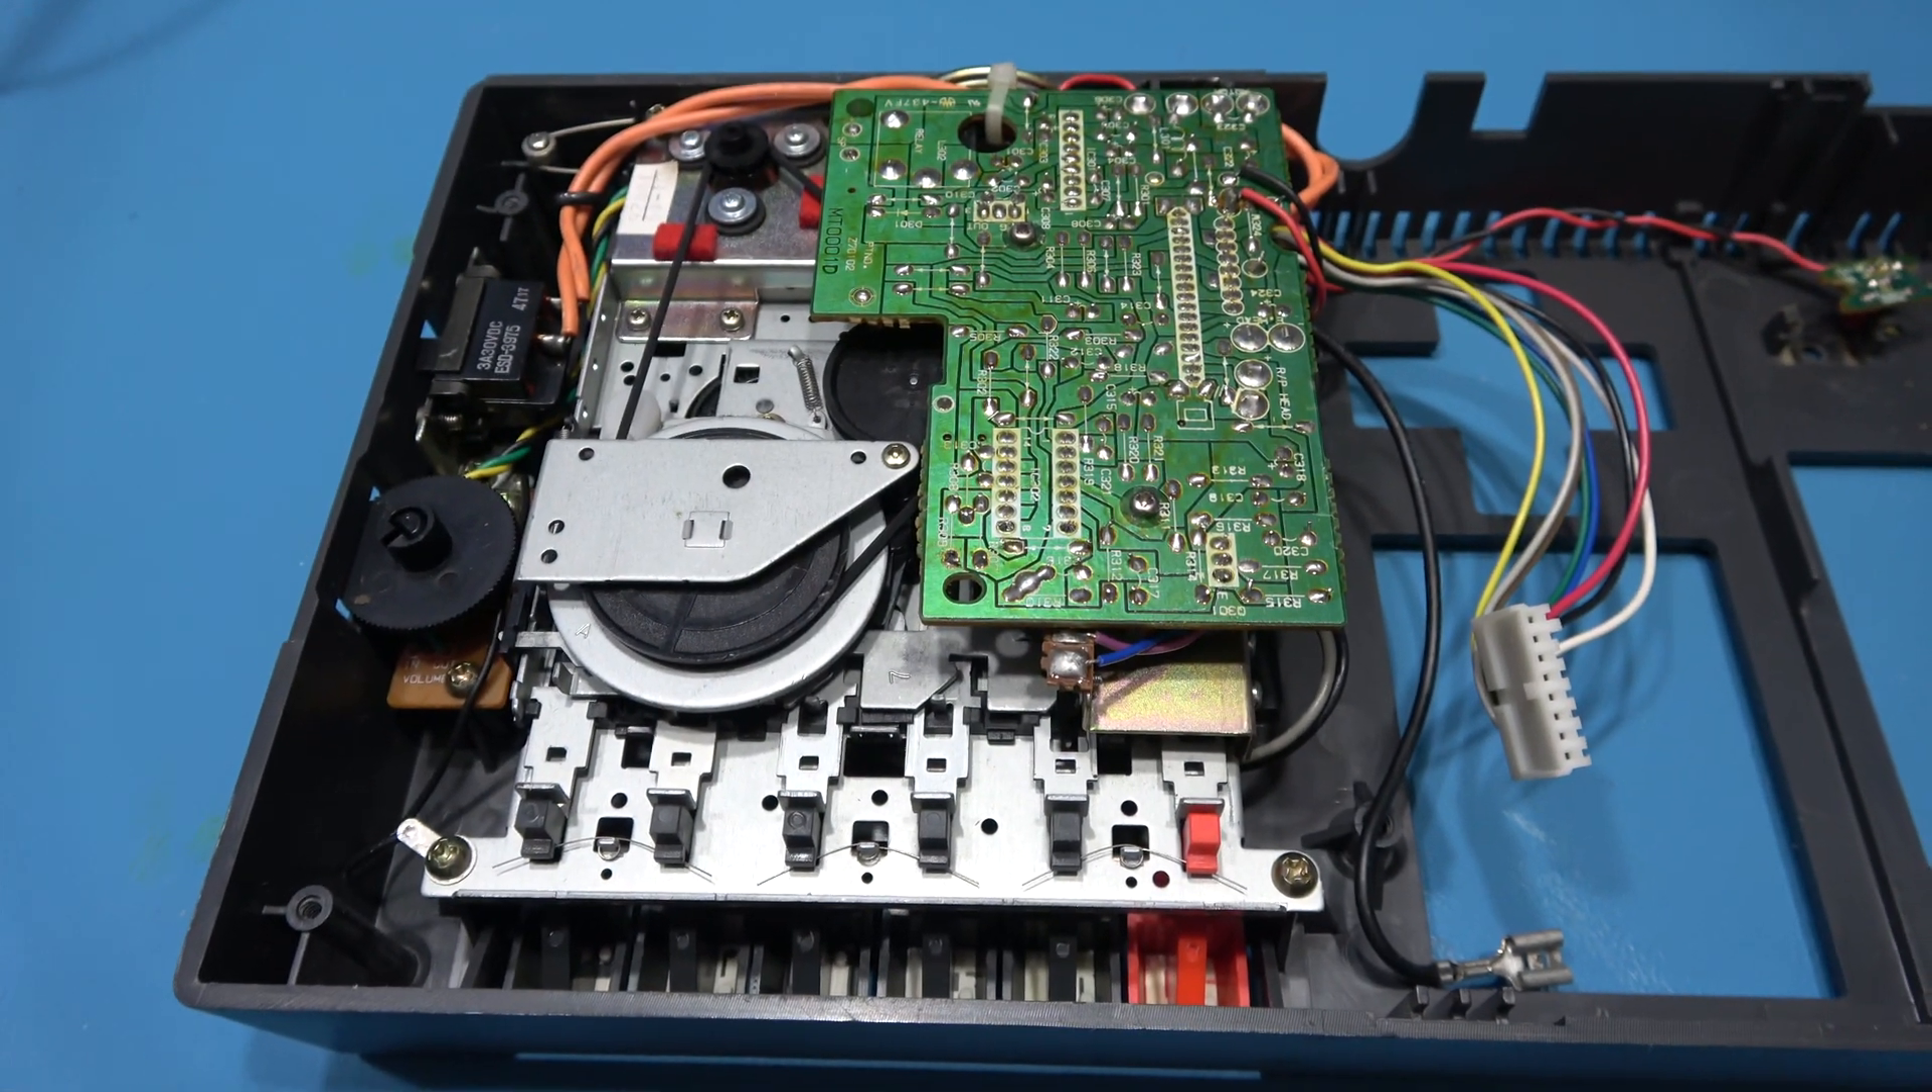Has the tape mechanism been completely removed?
No.